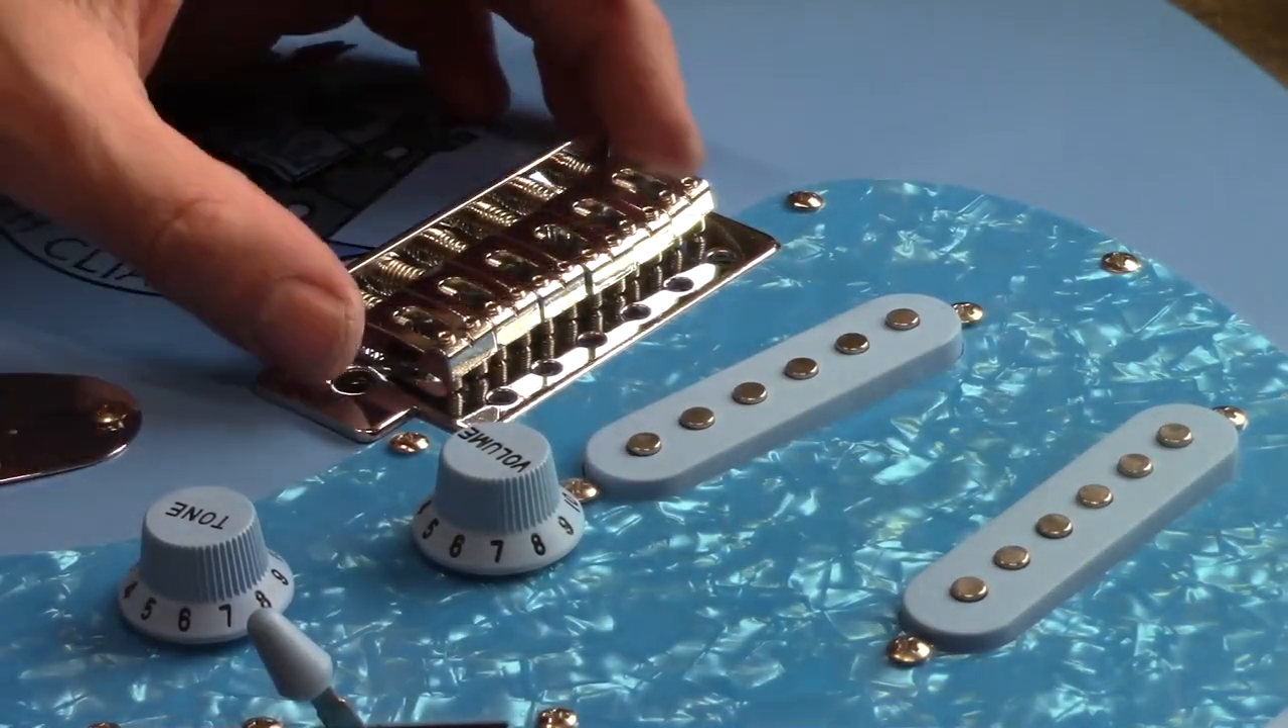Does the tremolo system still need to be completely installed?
Yes.